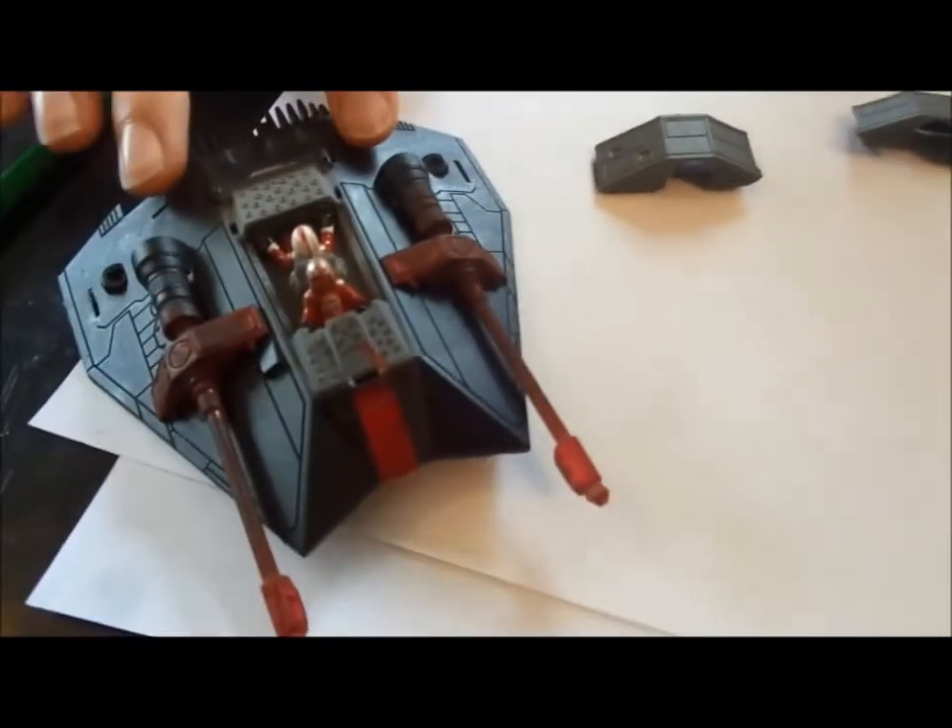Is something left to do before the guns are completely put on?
No.